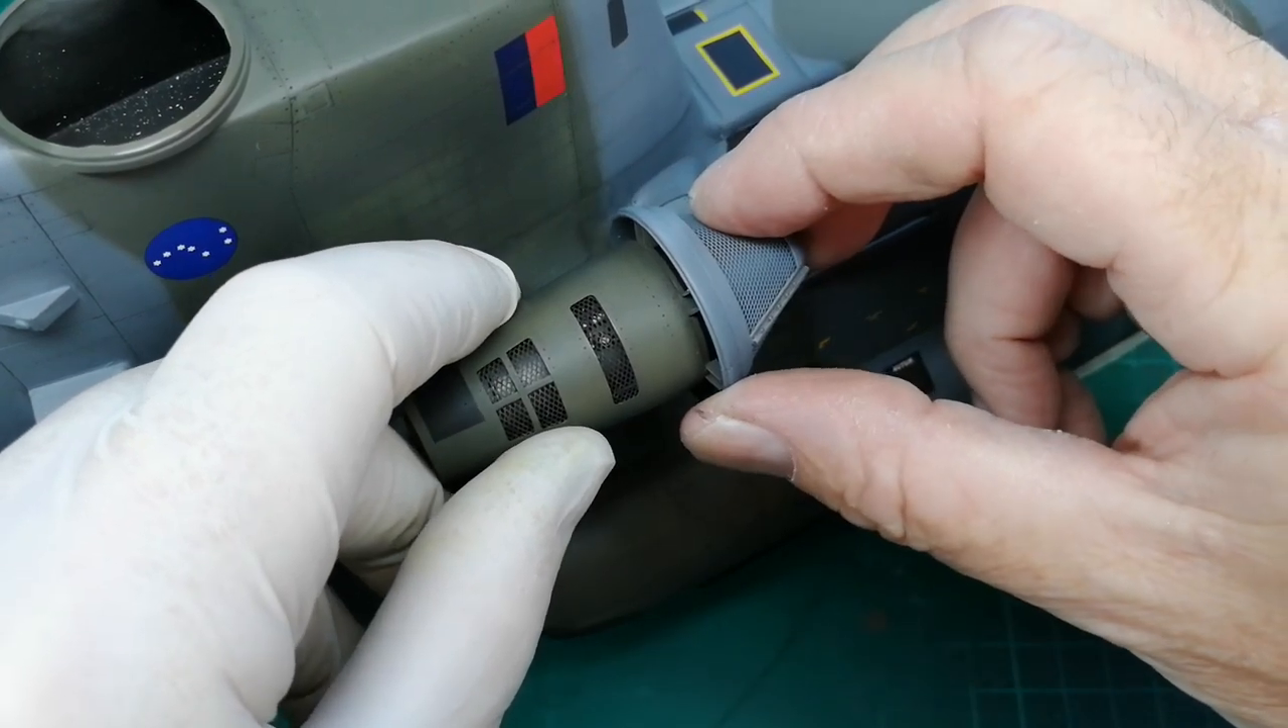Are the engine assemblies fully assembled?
No.